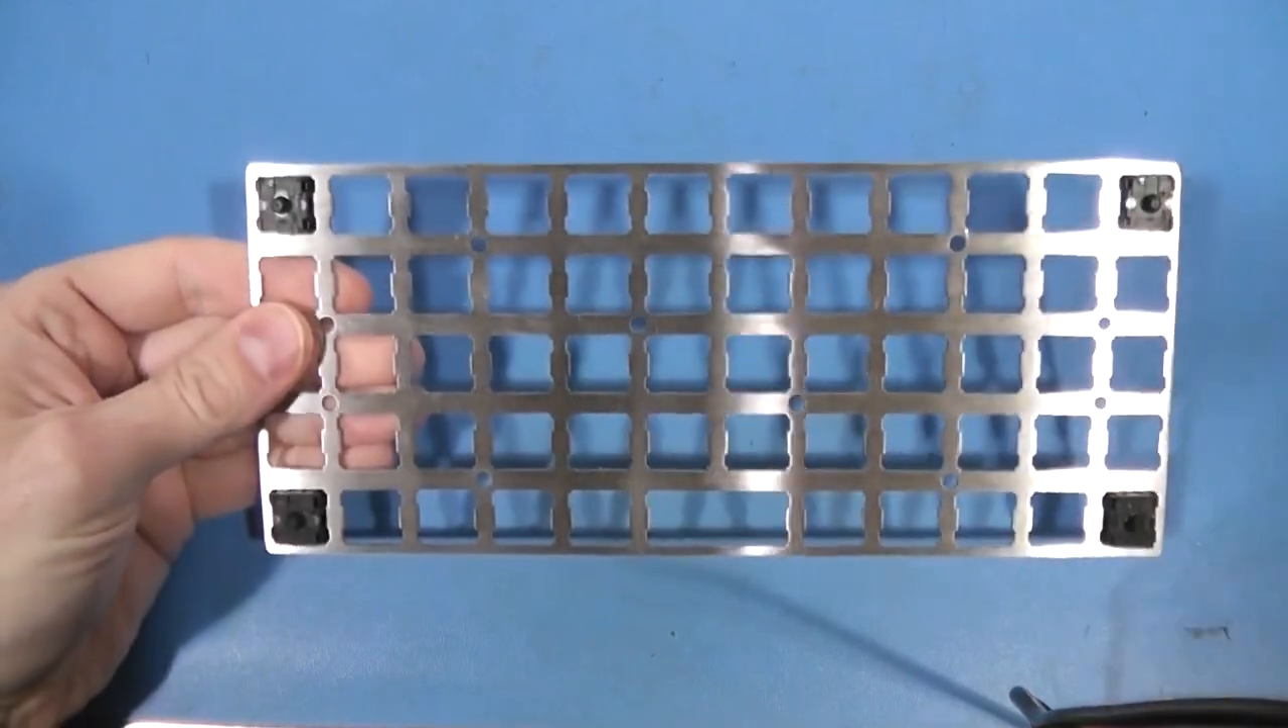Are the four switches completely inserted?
Yes.